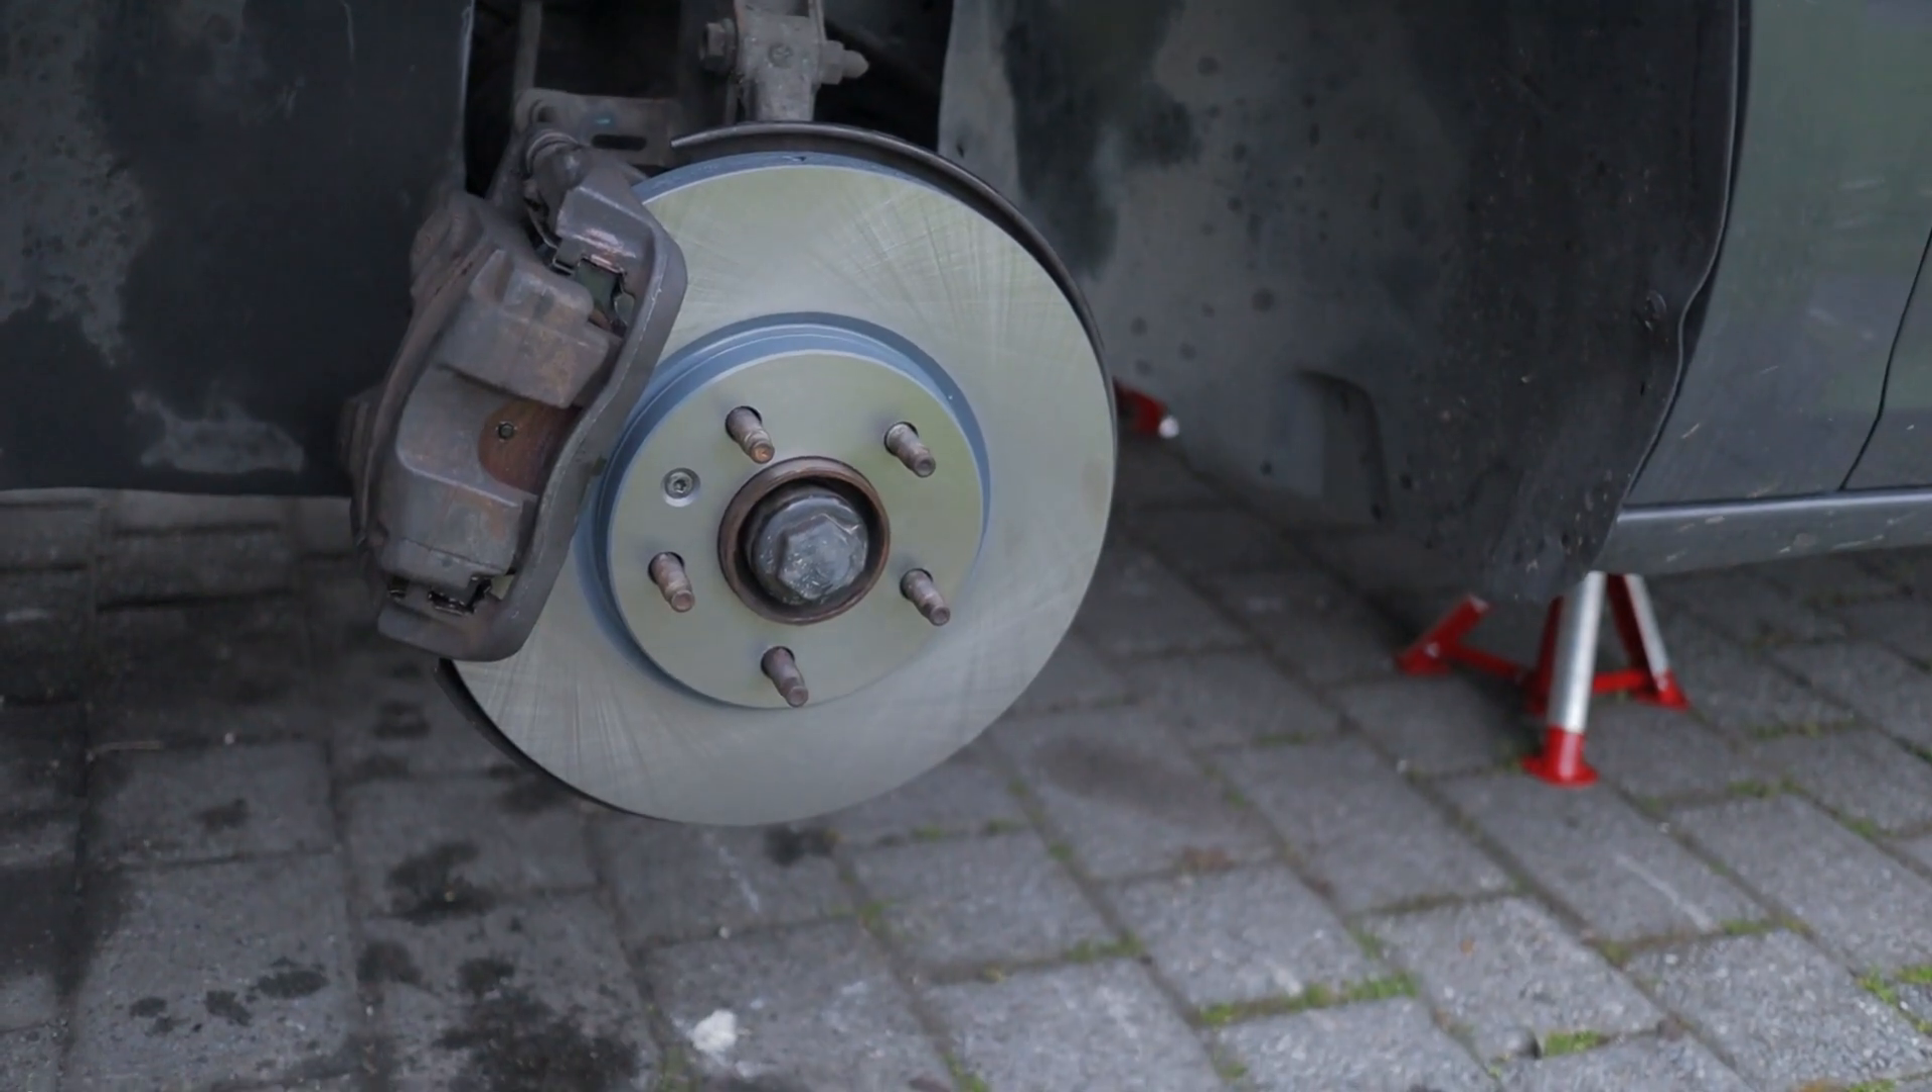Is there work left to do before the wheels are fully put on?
Yes.